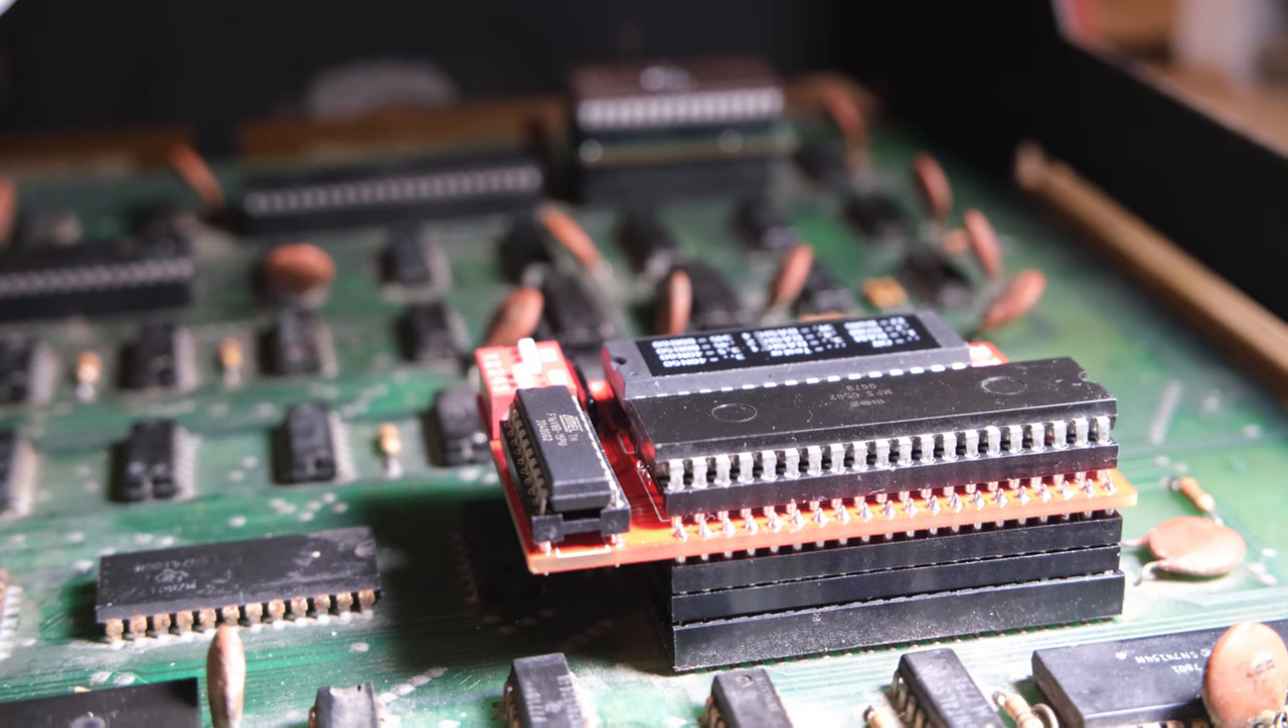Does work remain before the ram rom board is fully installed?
No.